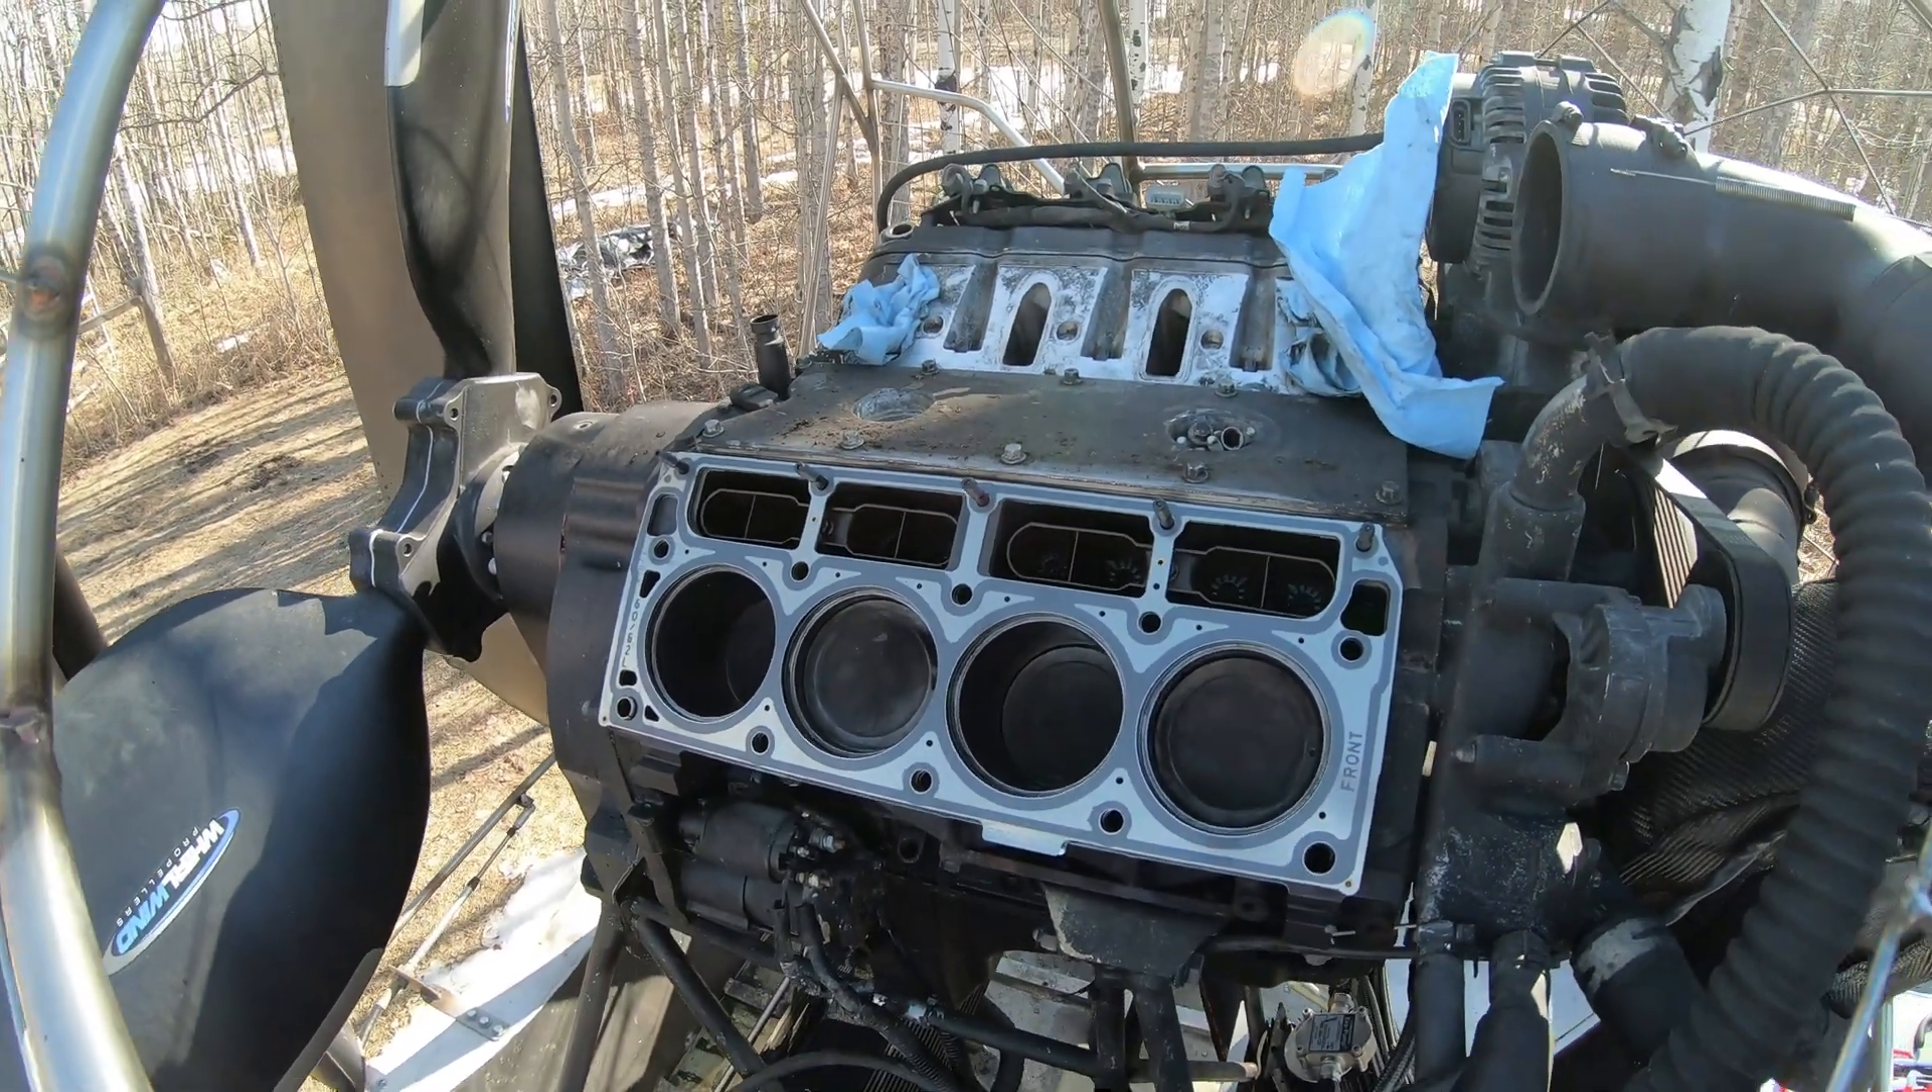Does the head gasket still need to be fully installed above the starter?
No.